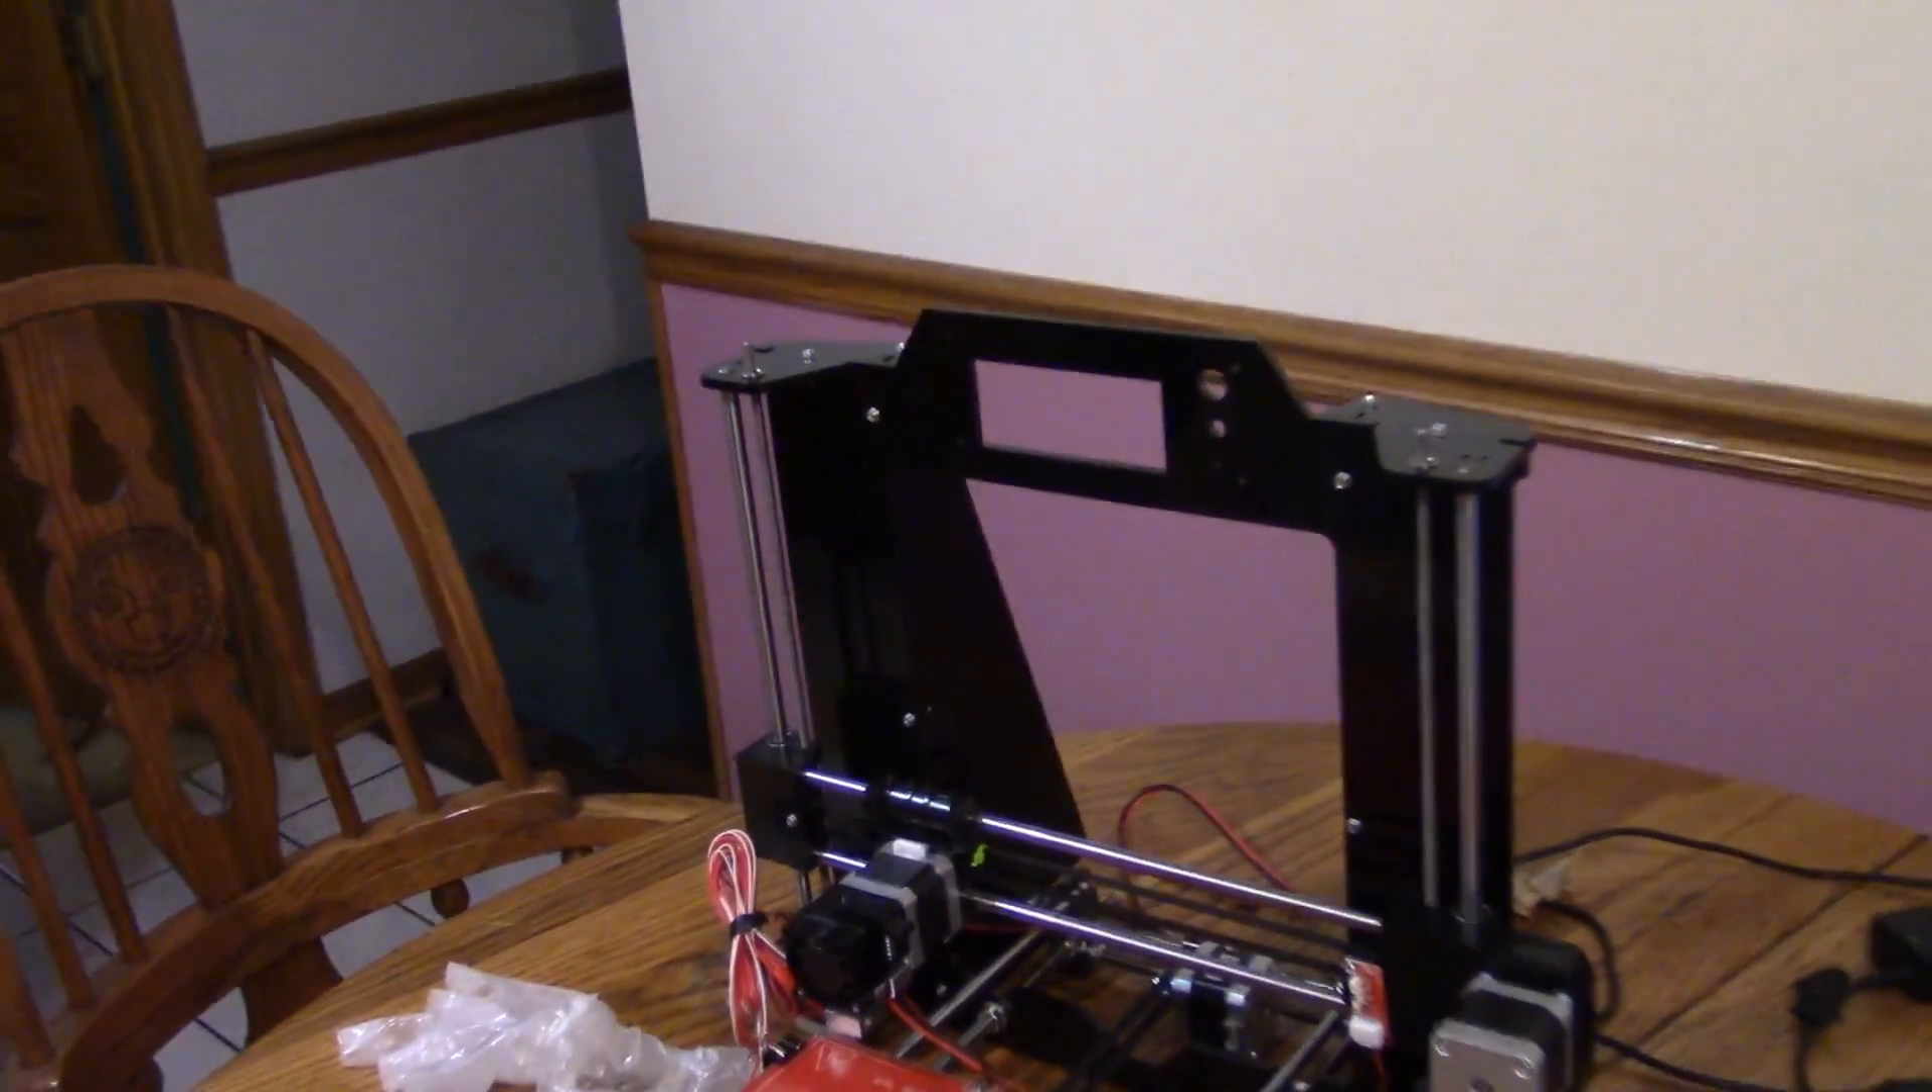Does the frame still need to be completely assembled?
No.